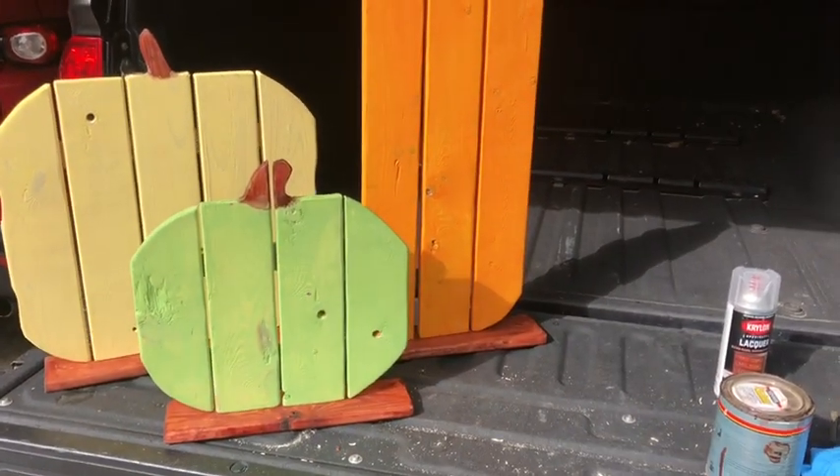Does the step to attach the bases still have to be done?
No.